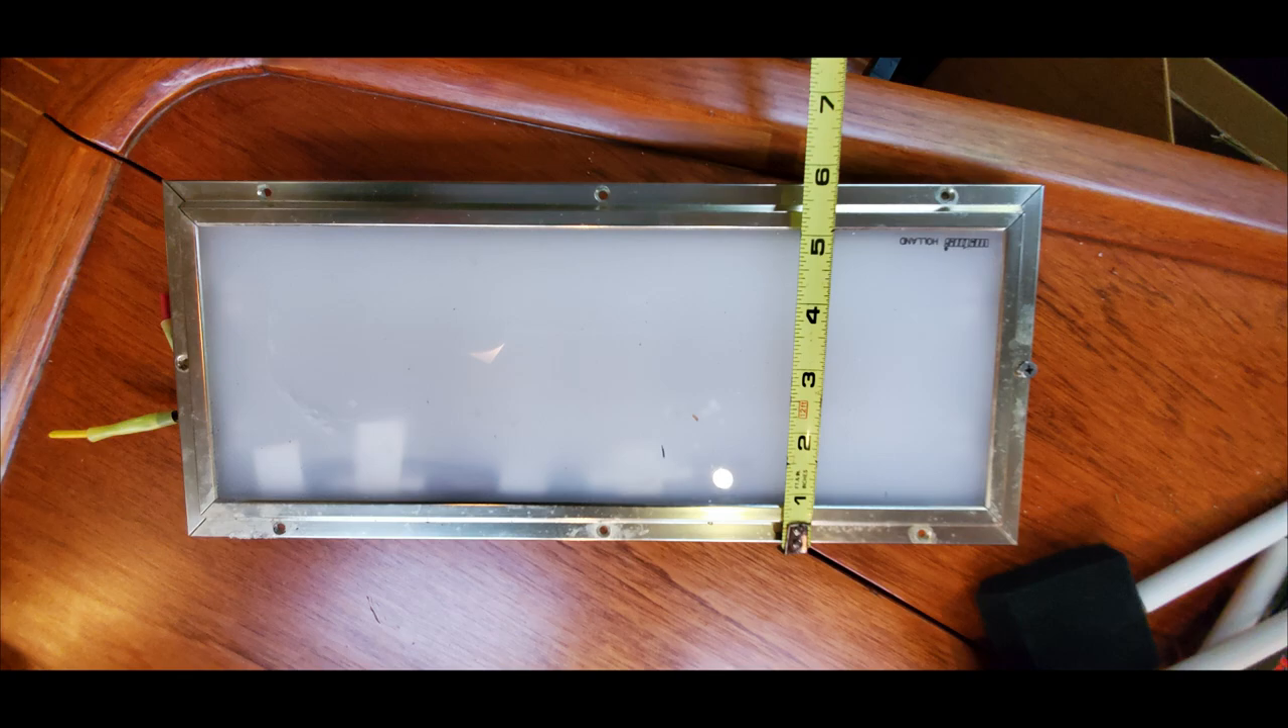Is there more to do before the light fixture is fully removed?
No.